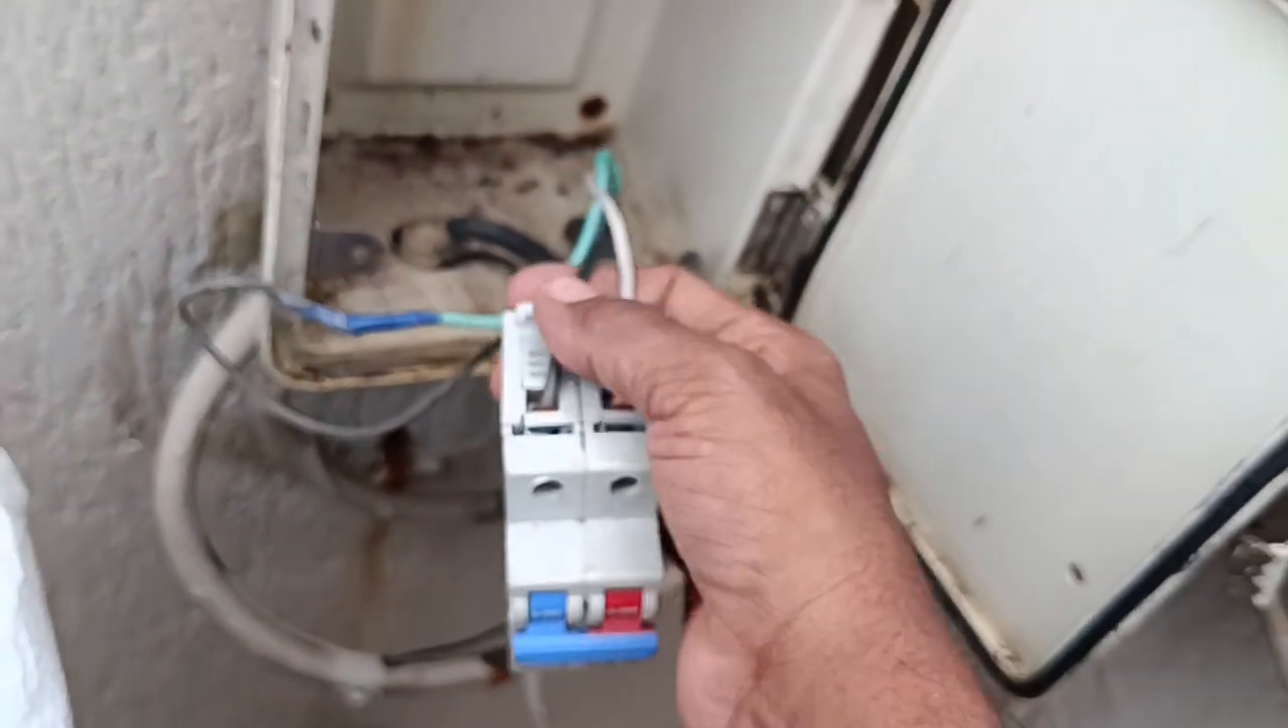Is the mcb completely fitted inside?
No.